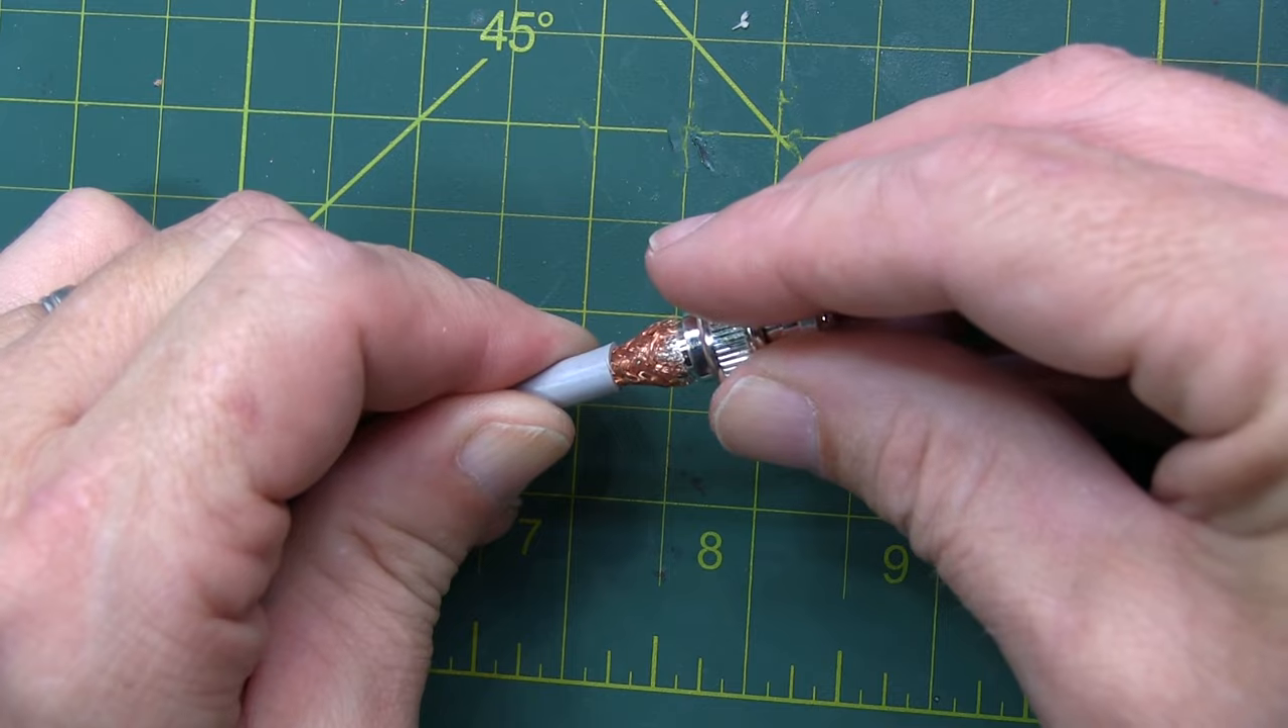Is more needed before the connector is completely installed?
Yes.